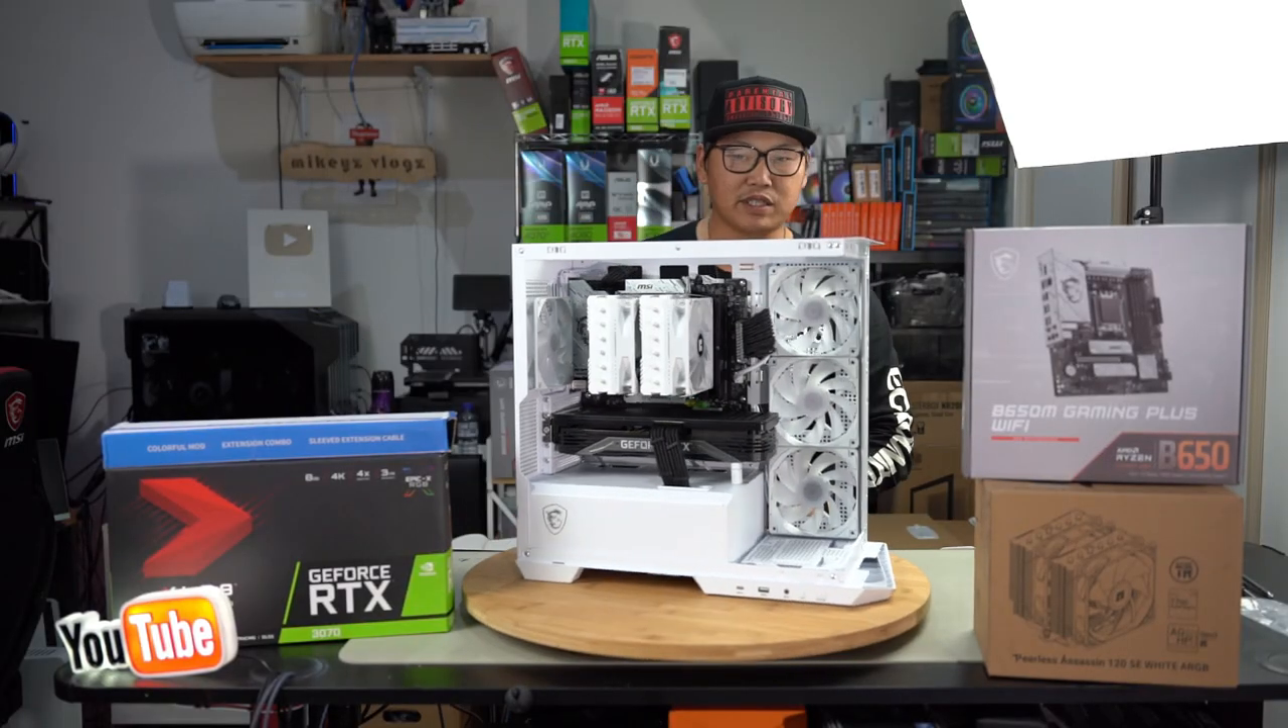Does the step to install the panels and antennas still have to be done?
Yes.